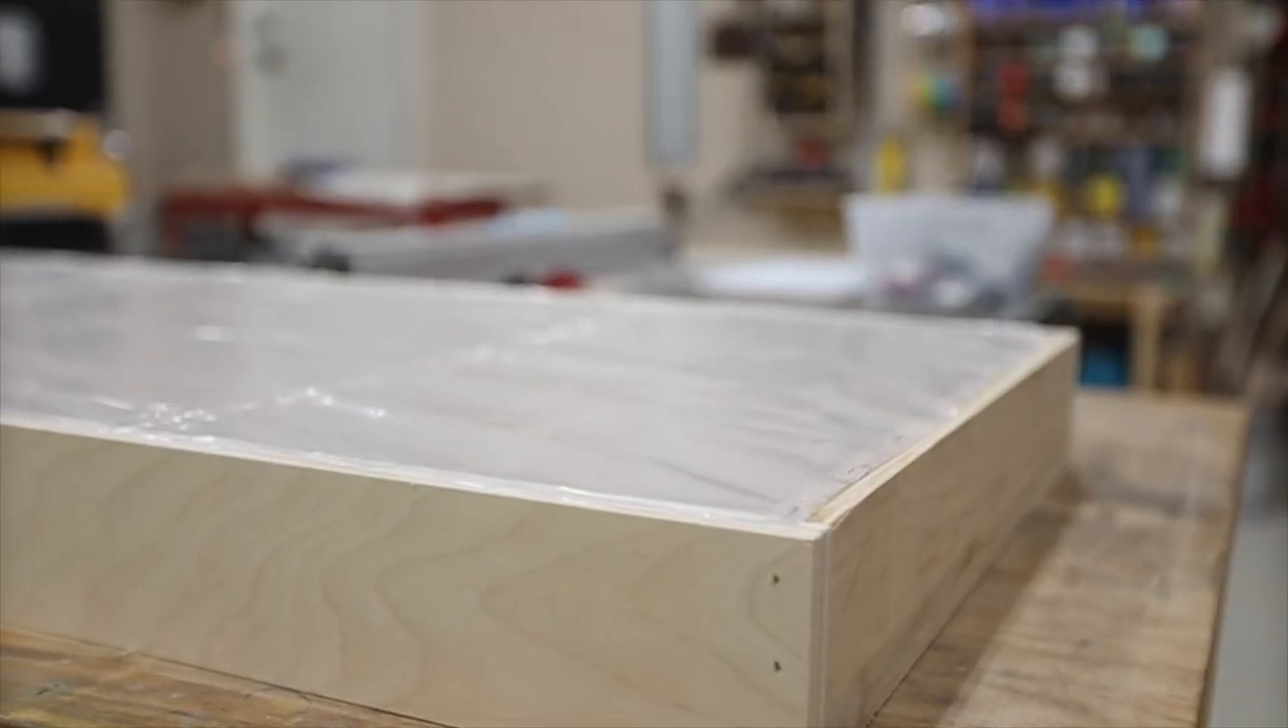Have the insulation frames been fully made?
Yes.